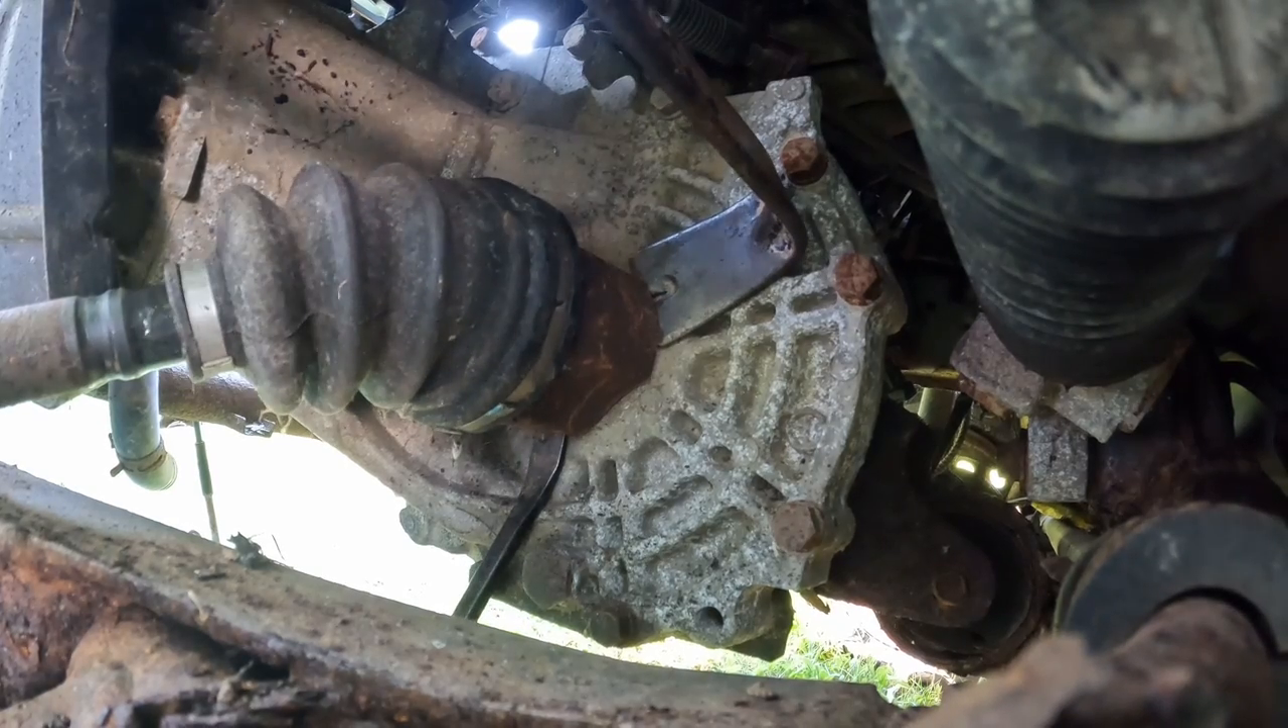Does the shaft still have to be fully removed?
Yes.